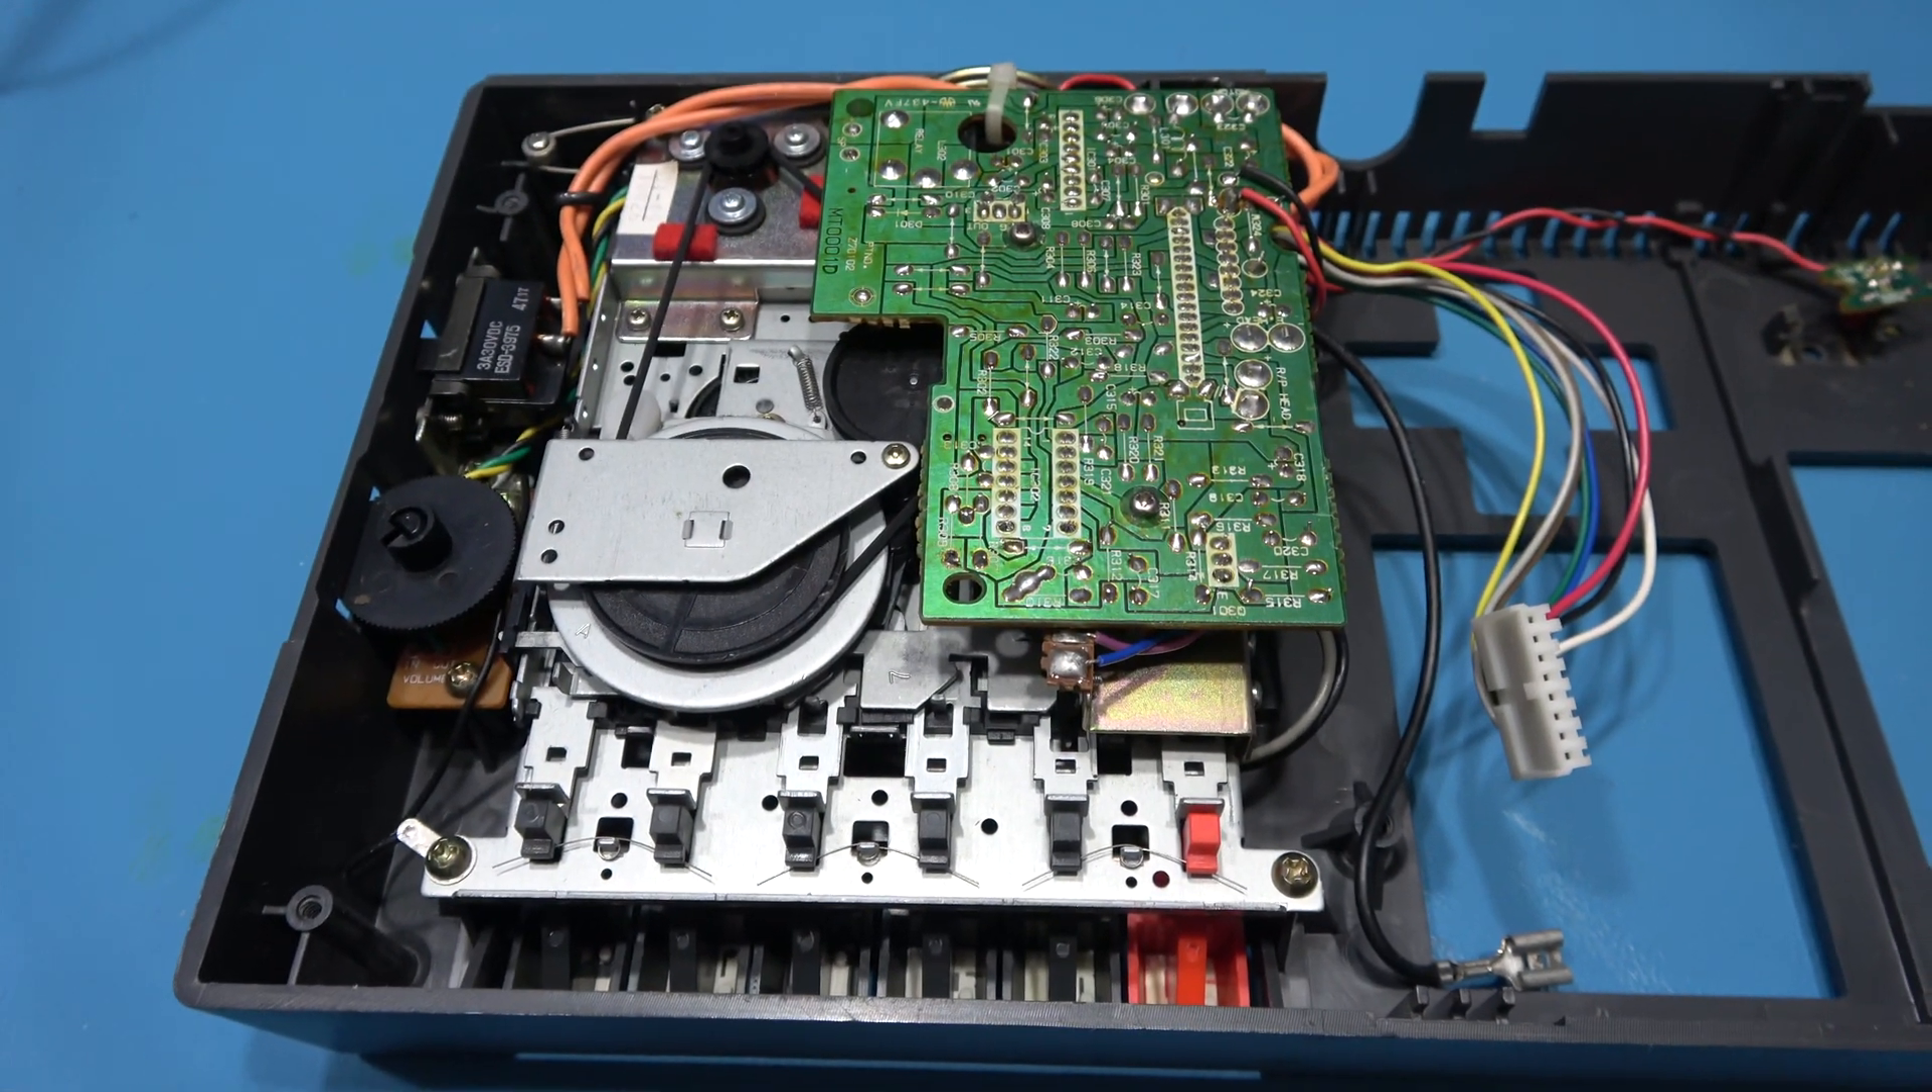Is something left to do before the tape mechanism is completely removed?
Yes.